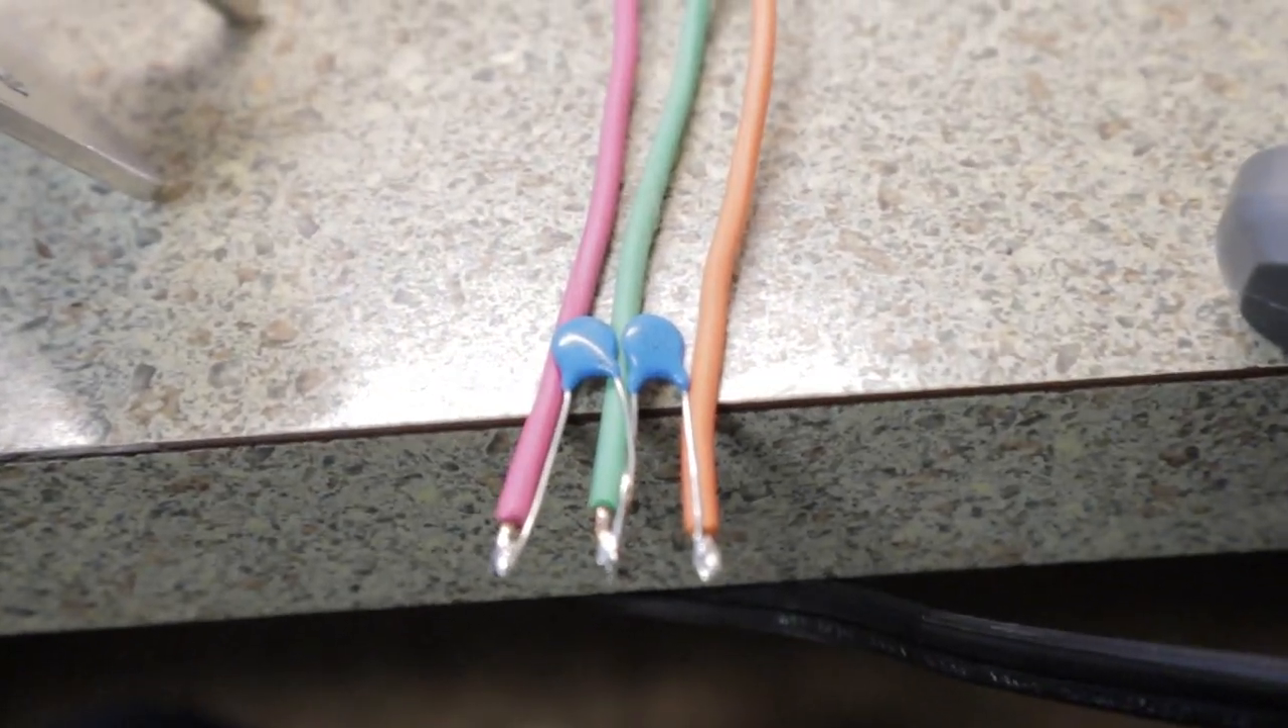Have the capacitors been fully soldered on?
Yes.